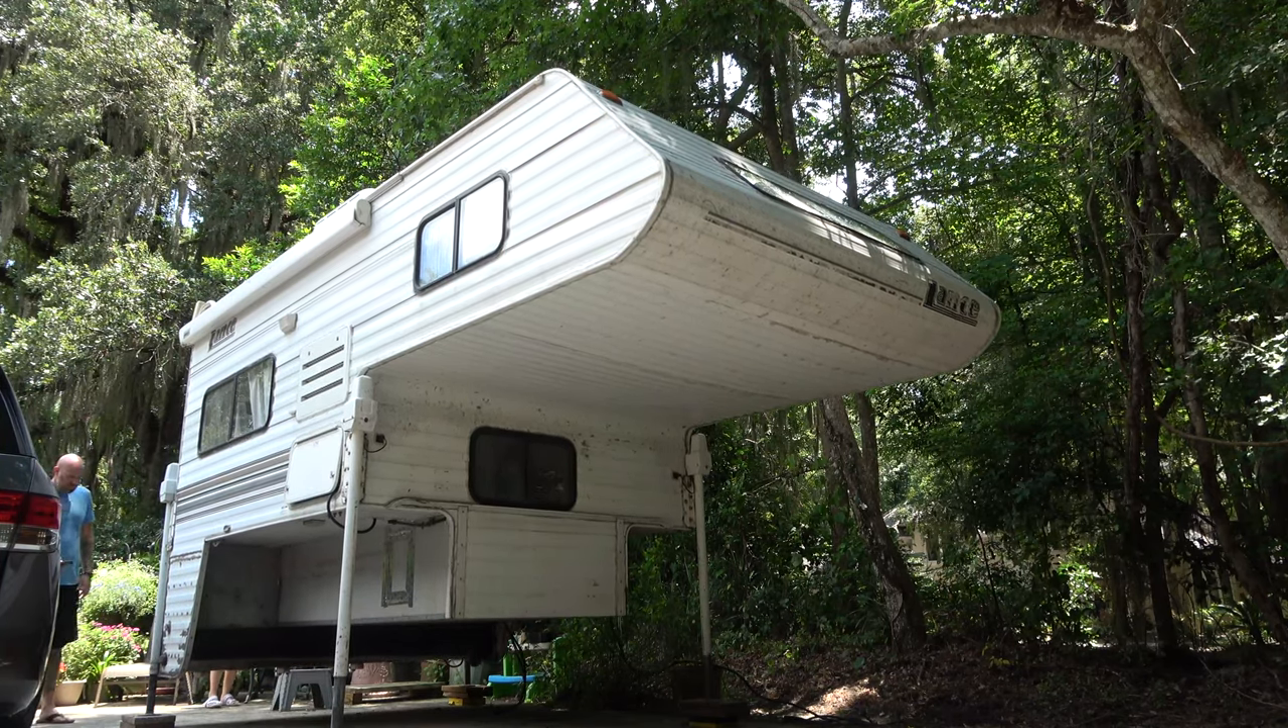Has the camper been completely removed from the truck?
Yes.